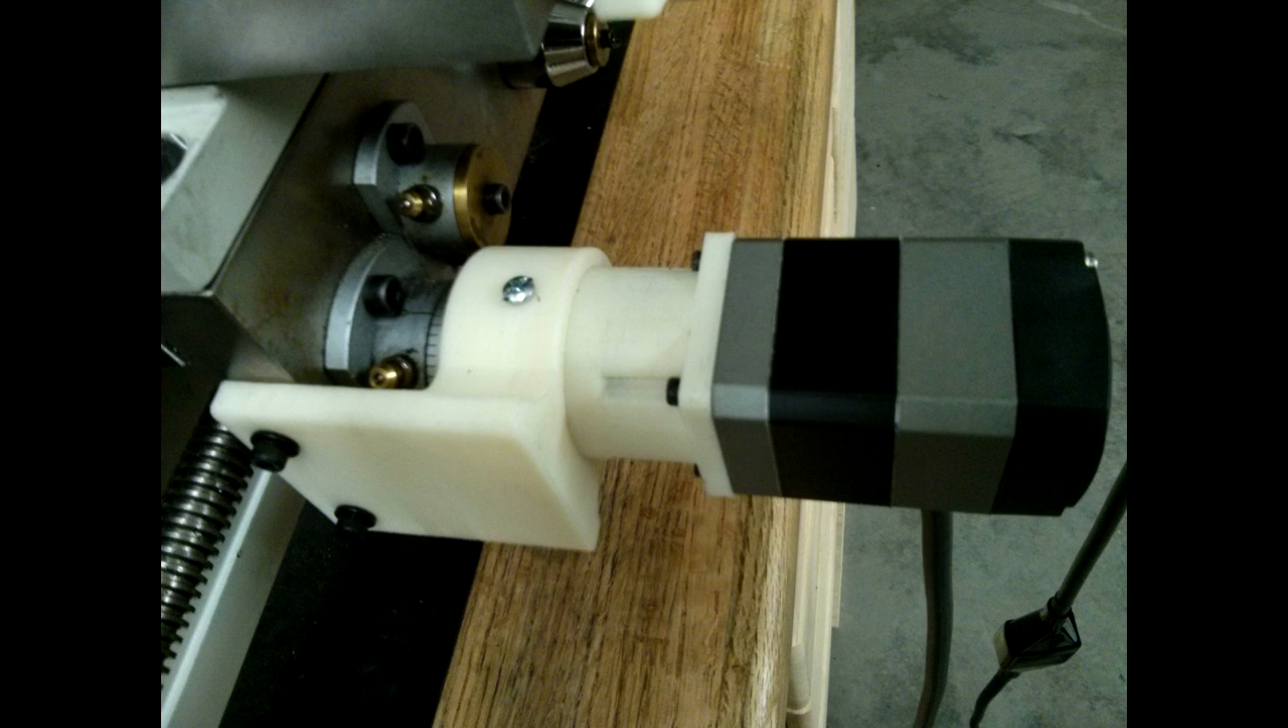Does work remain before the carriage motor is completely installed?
No.